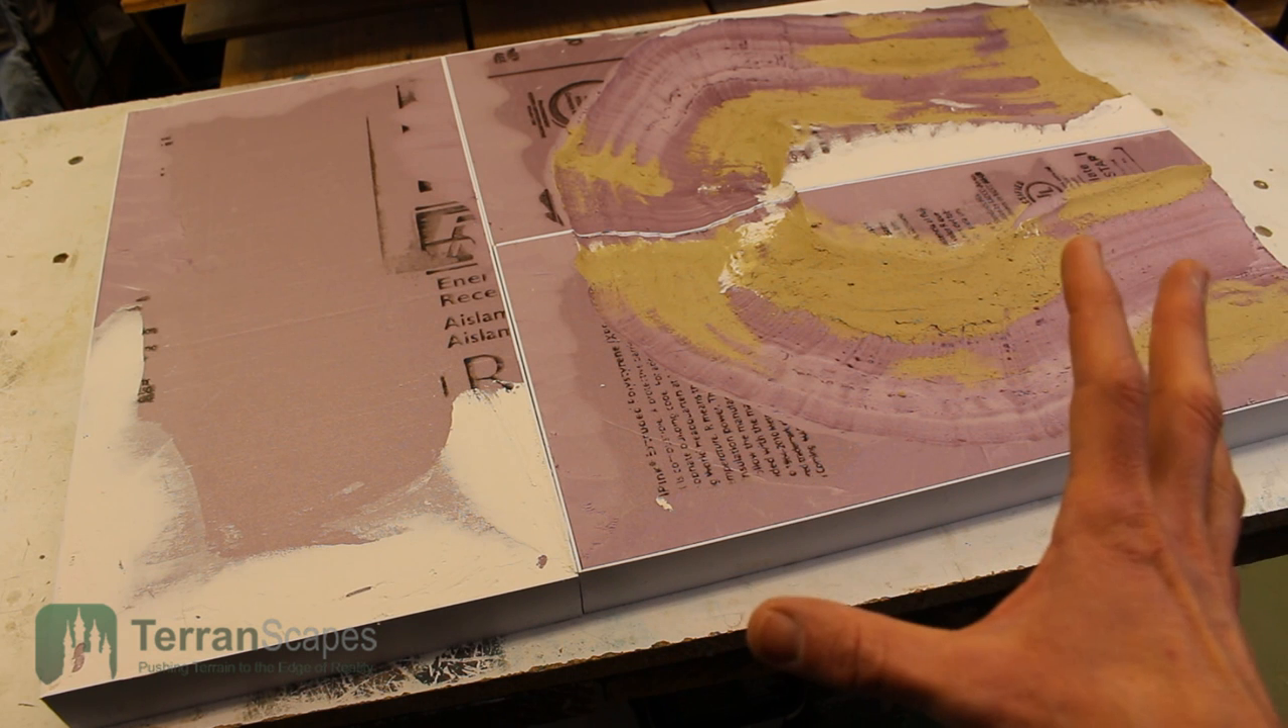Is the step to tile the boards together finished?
Yes.